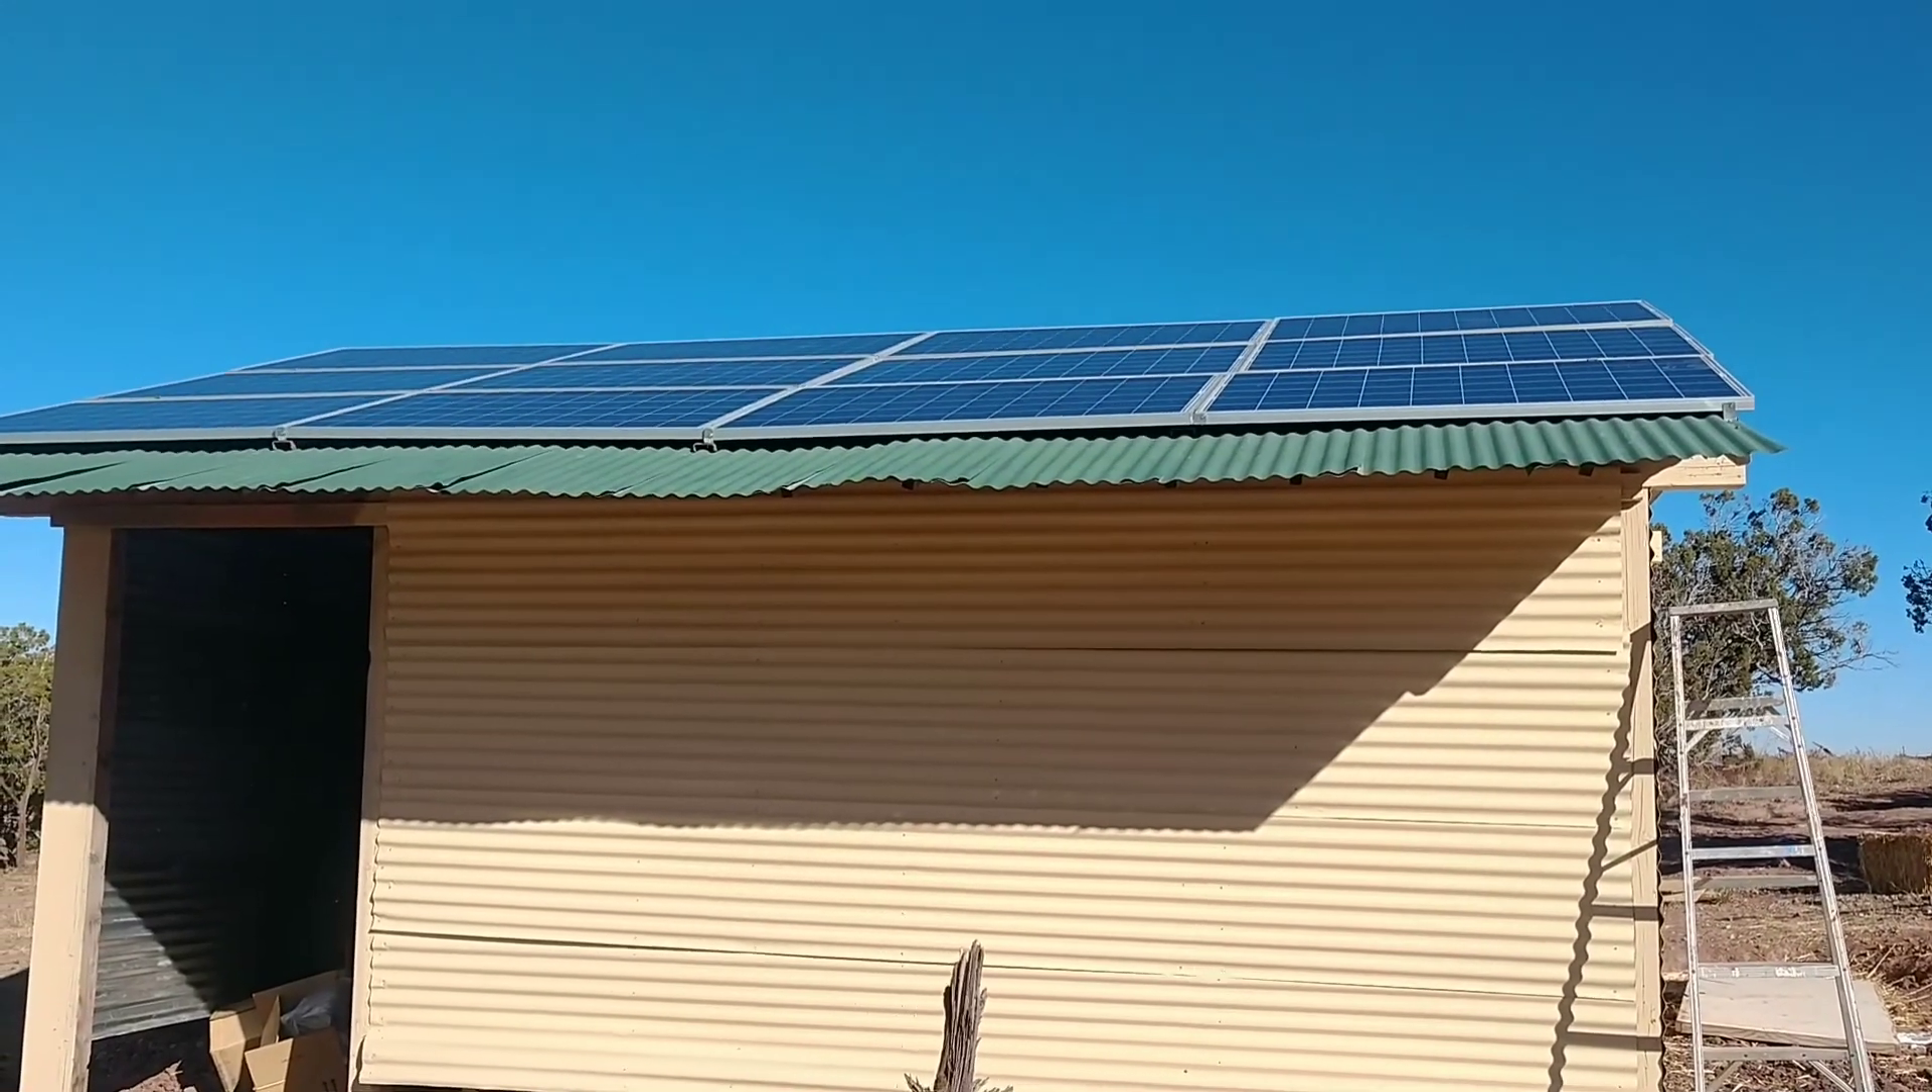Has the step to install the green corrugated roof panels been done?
Yes.